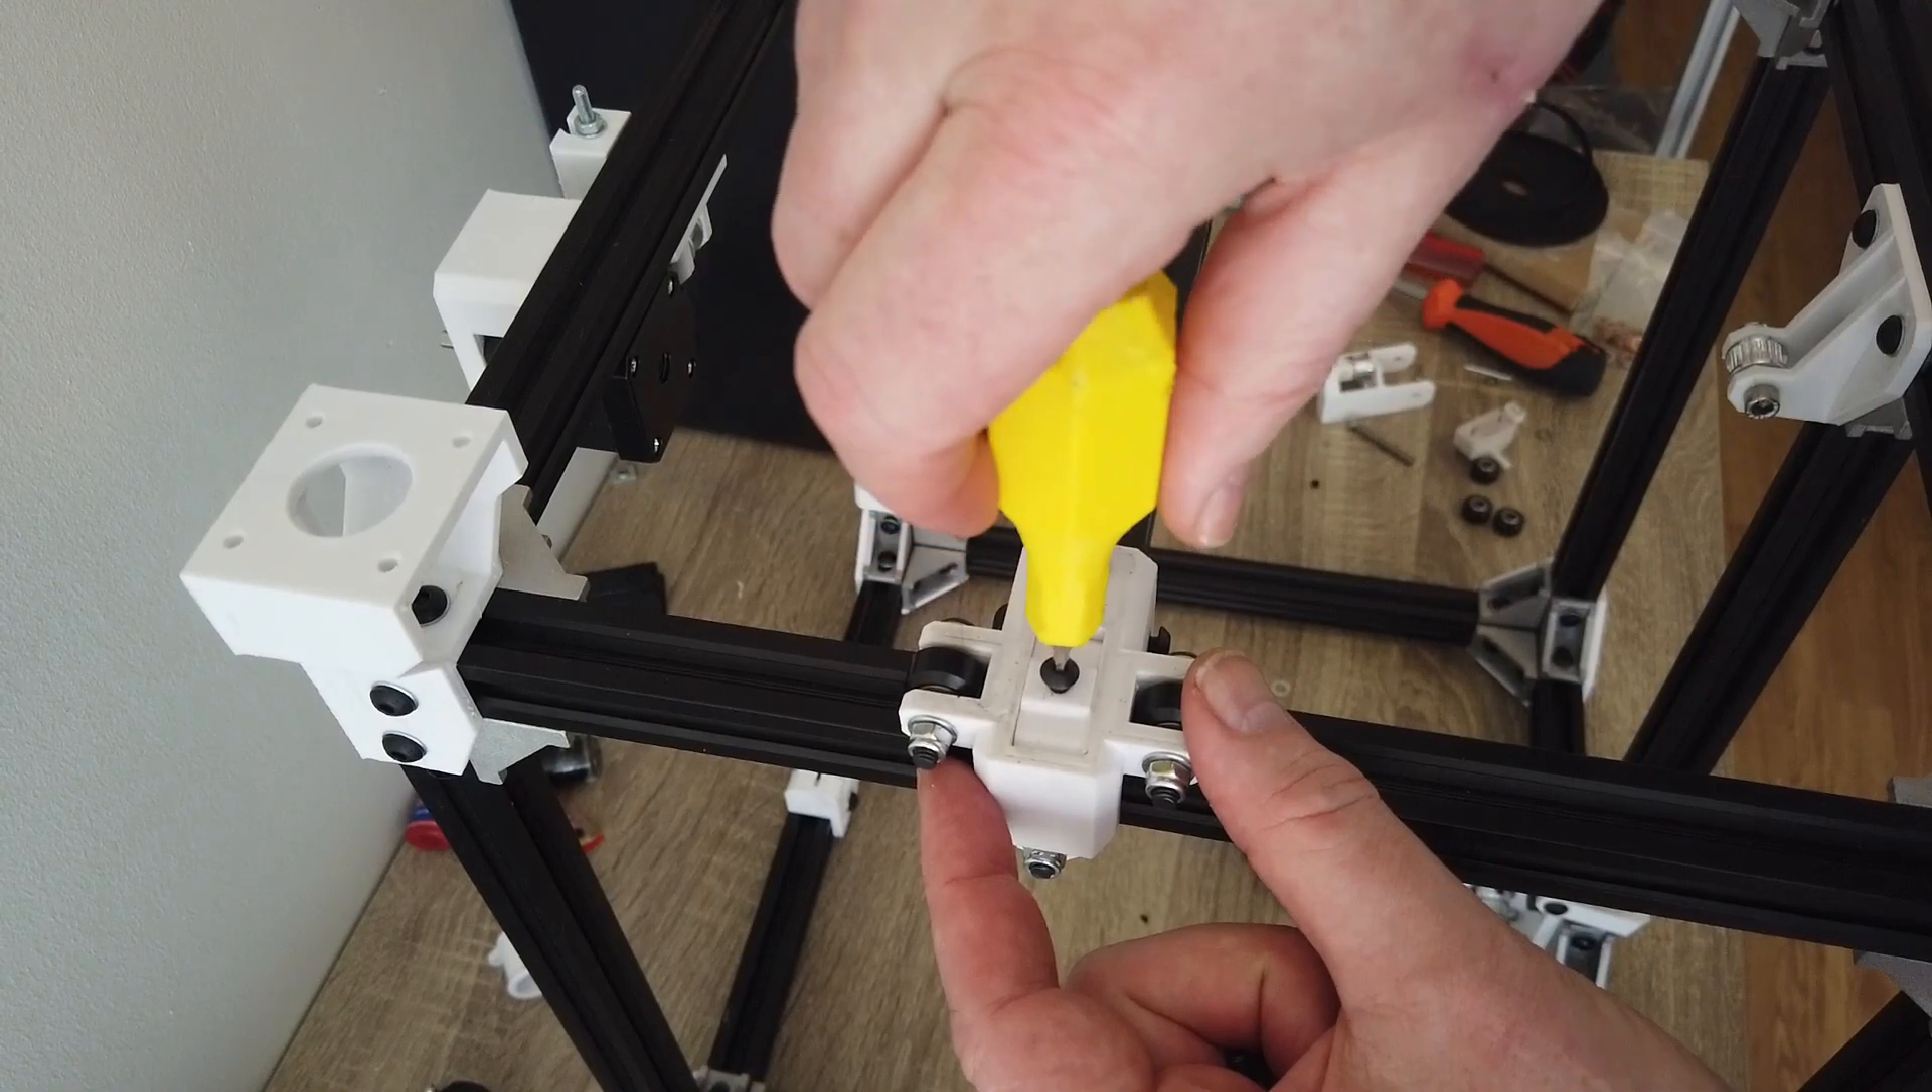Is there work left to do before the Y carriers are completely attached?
Yes.